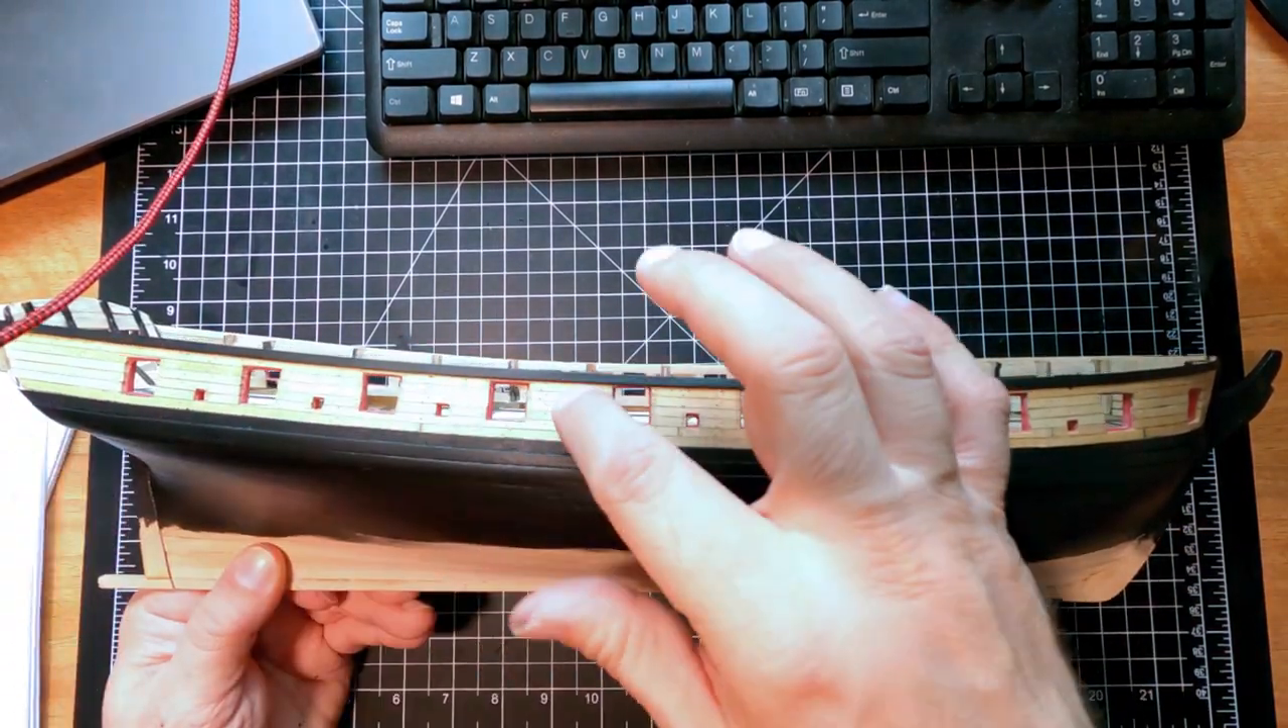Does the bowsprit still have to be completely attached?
Yes.